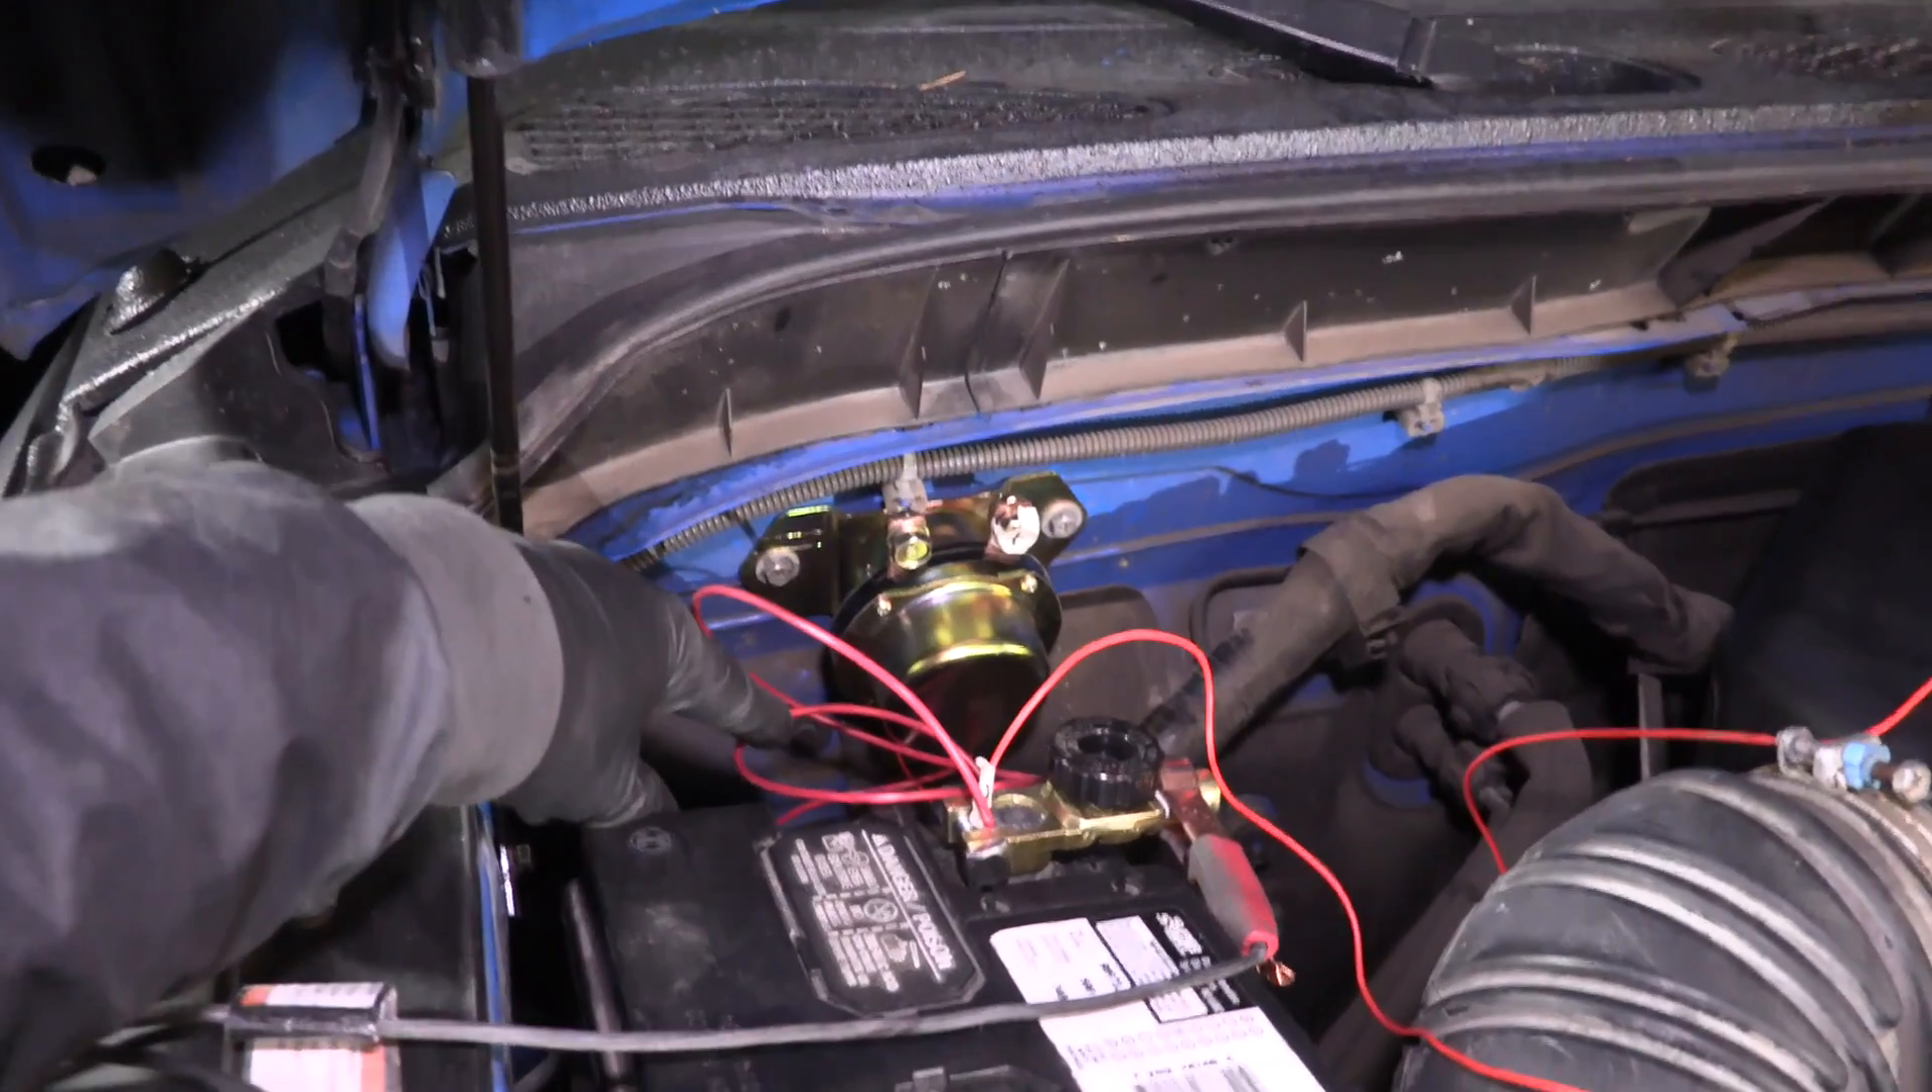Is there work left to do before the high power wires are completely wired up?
Yes.